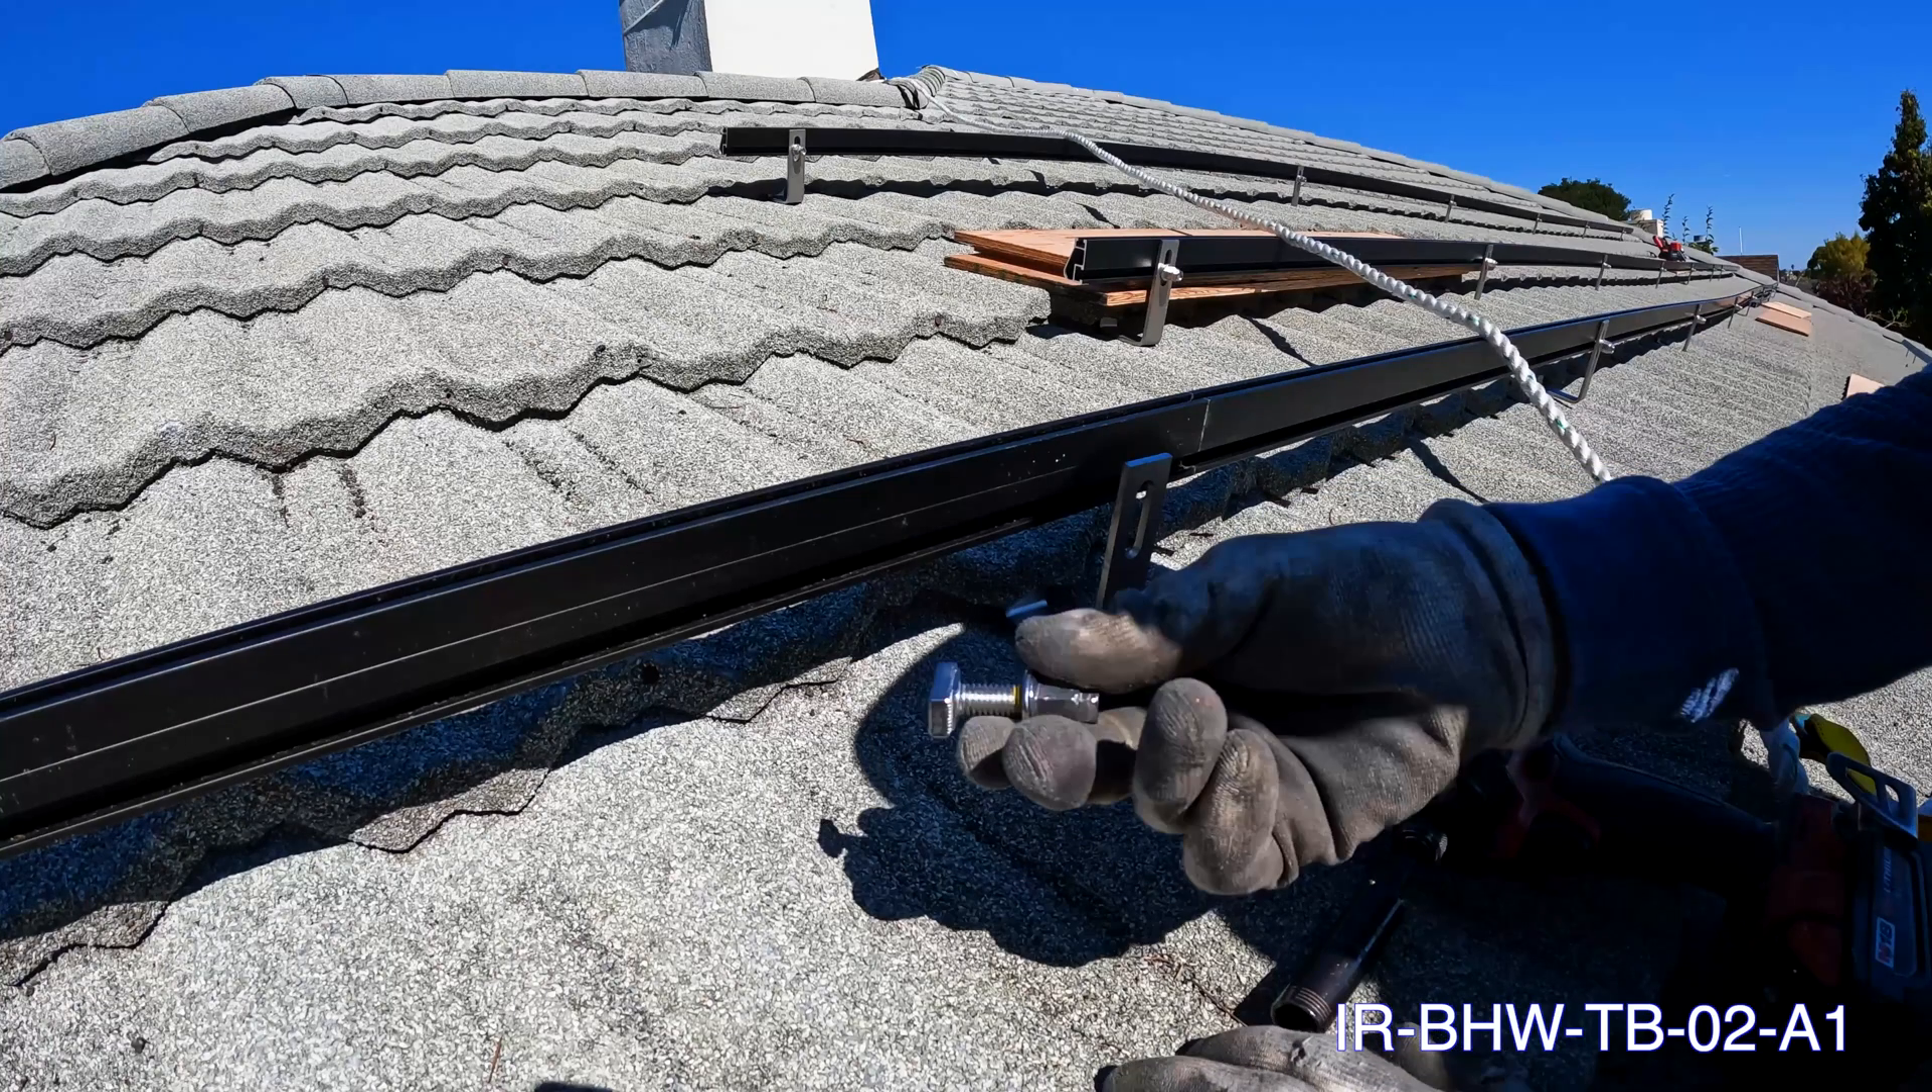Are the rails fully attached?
No.